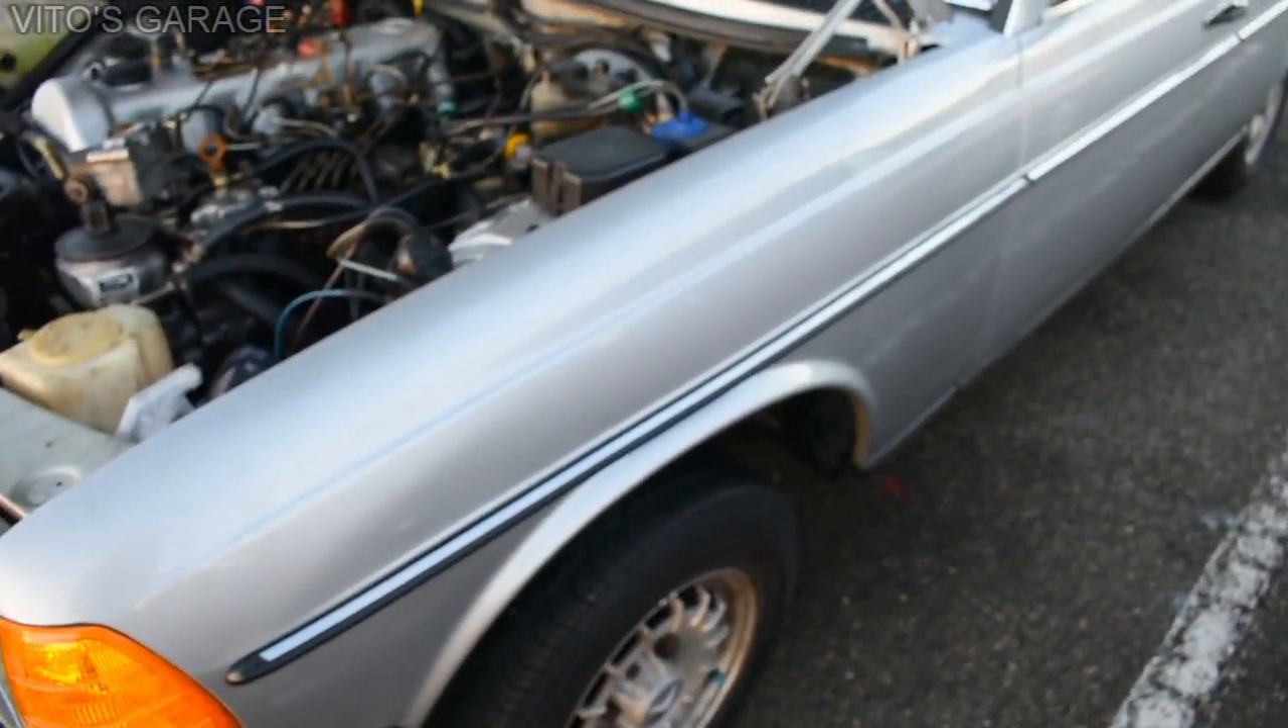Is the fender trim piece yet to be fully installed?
No.